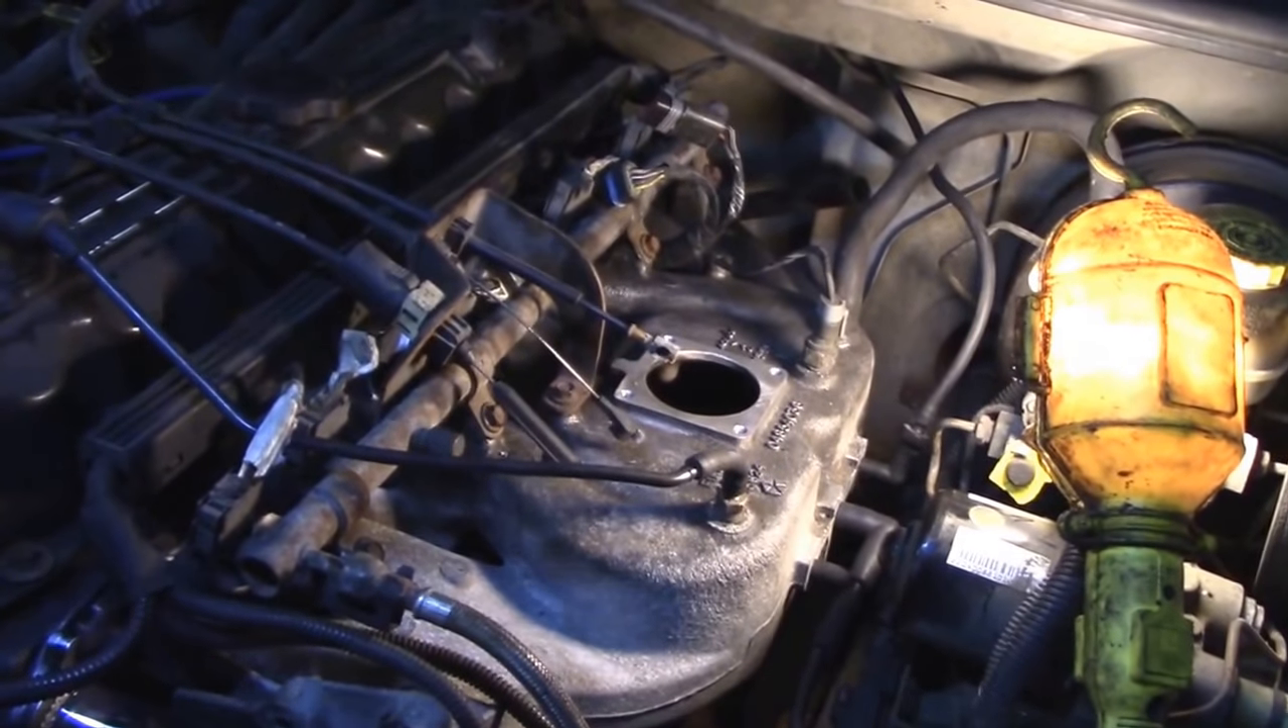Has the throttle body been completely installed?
No.